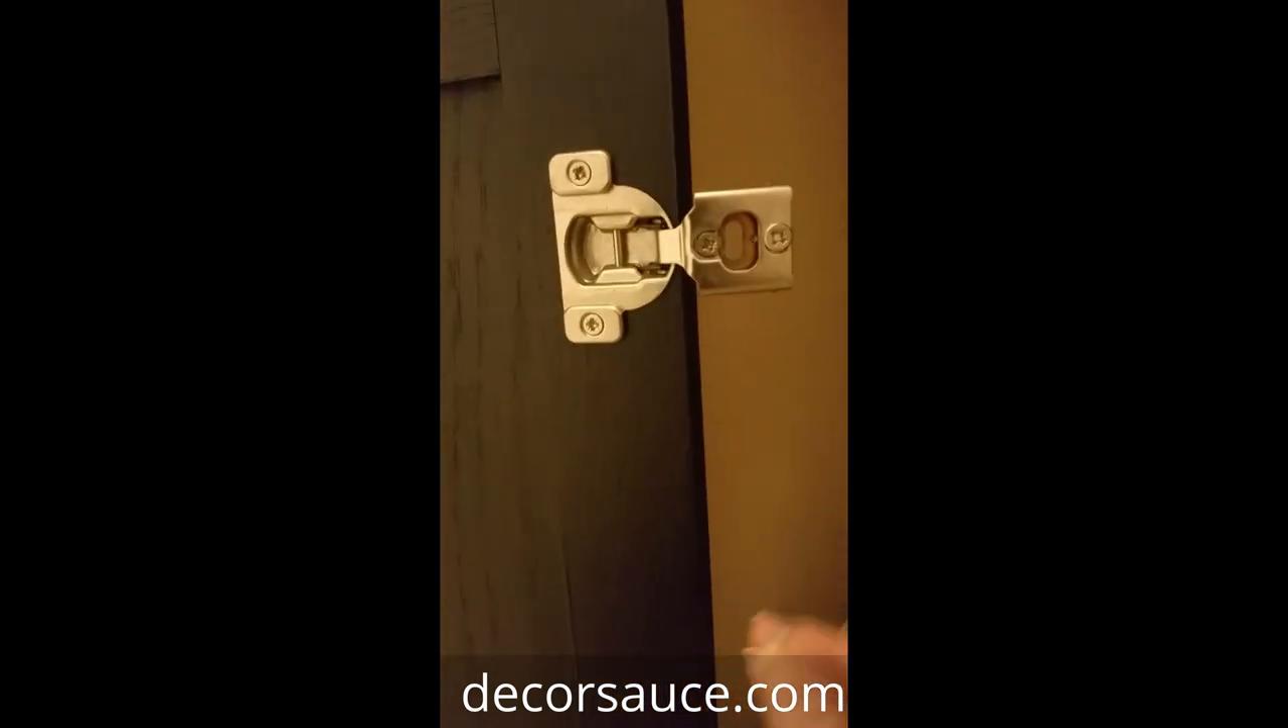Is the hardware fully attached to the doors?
Yes.